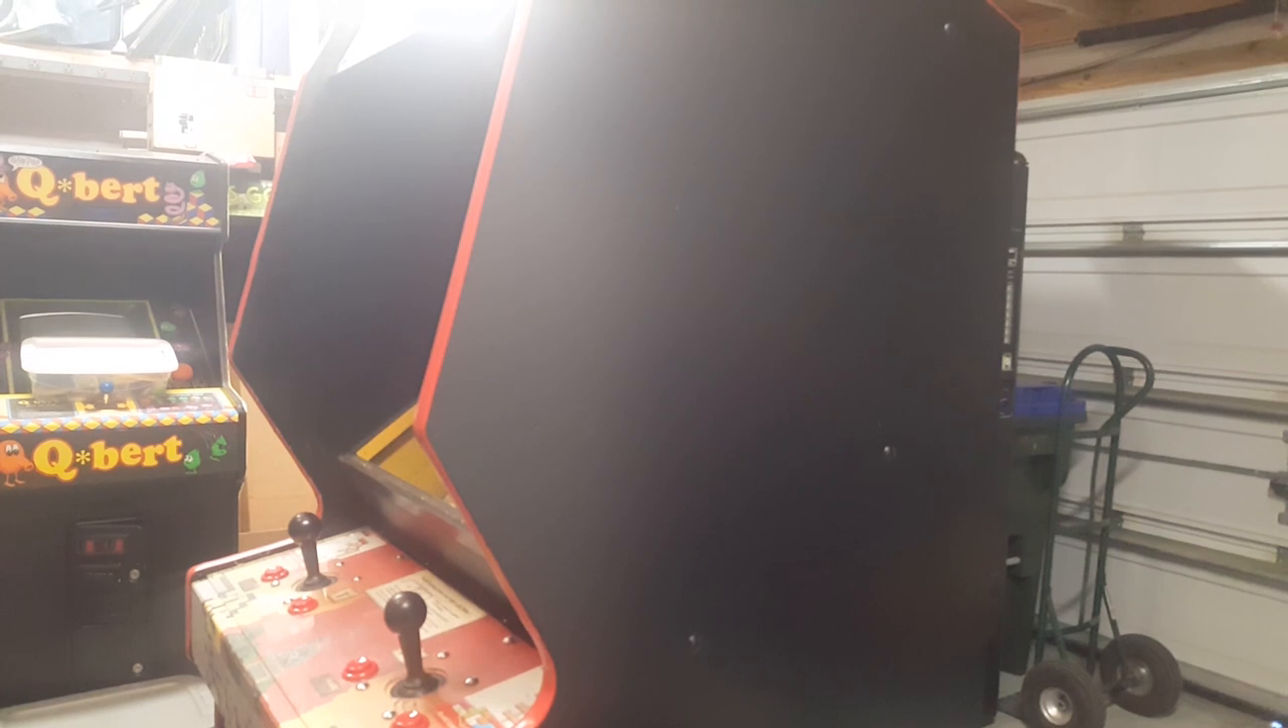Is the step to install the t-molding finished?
Yes.